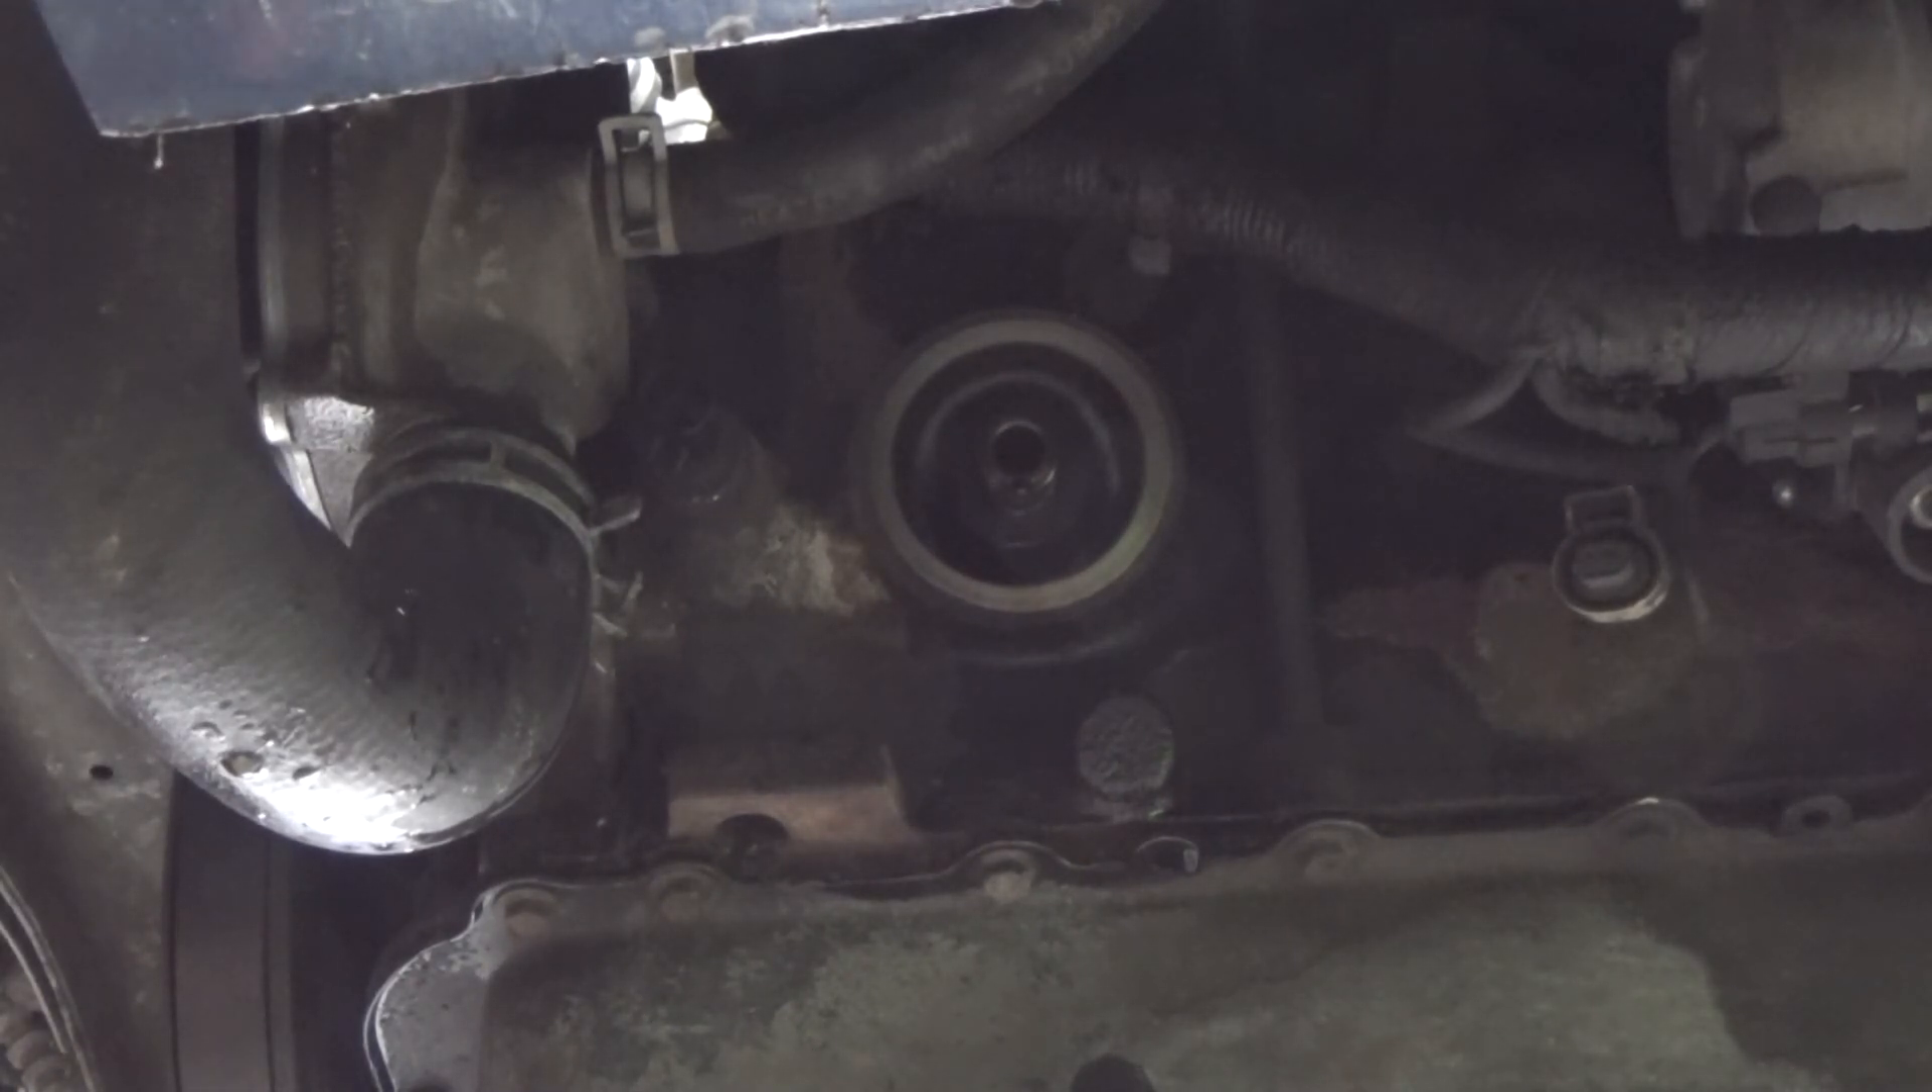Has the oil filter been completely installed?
No.